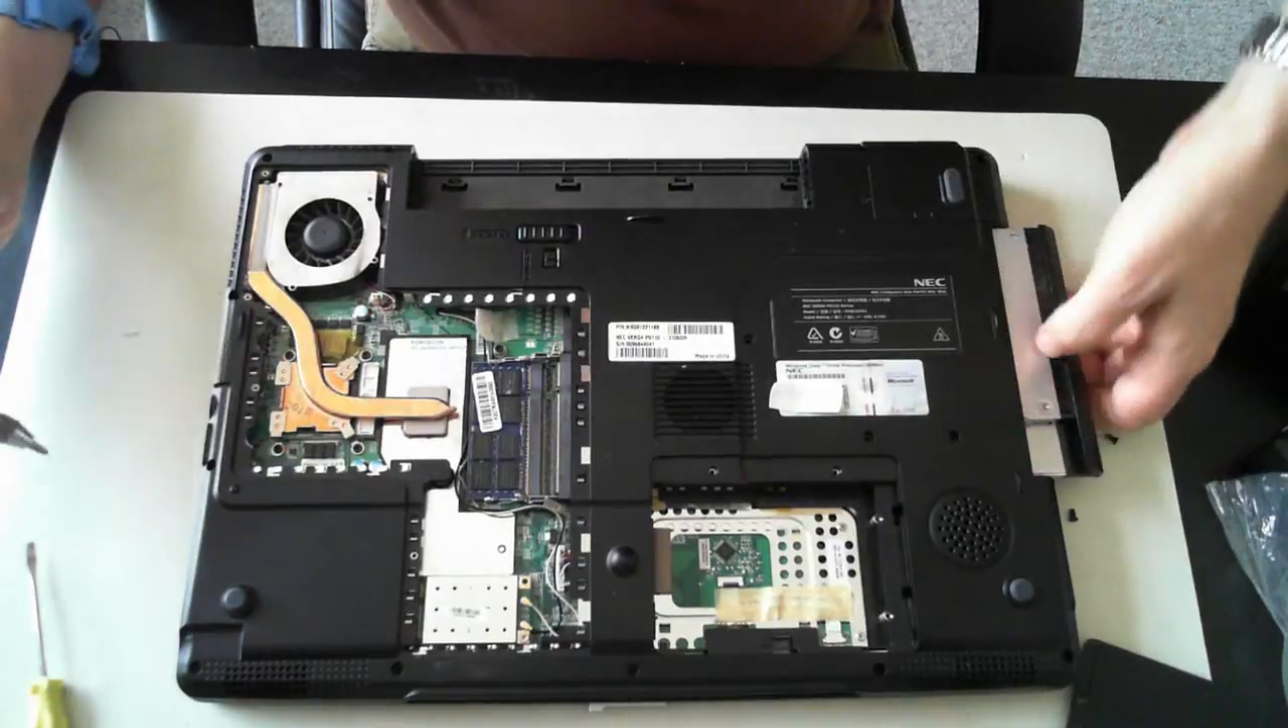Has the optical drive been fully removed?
No.